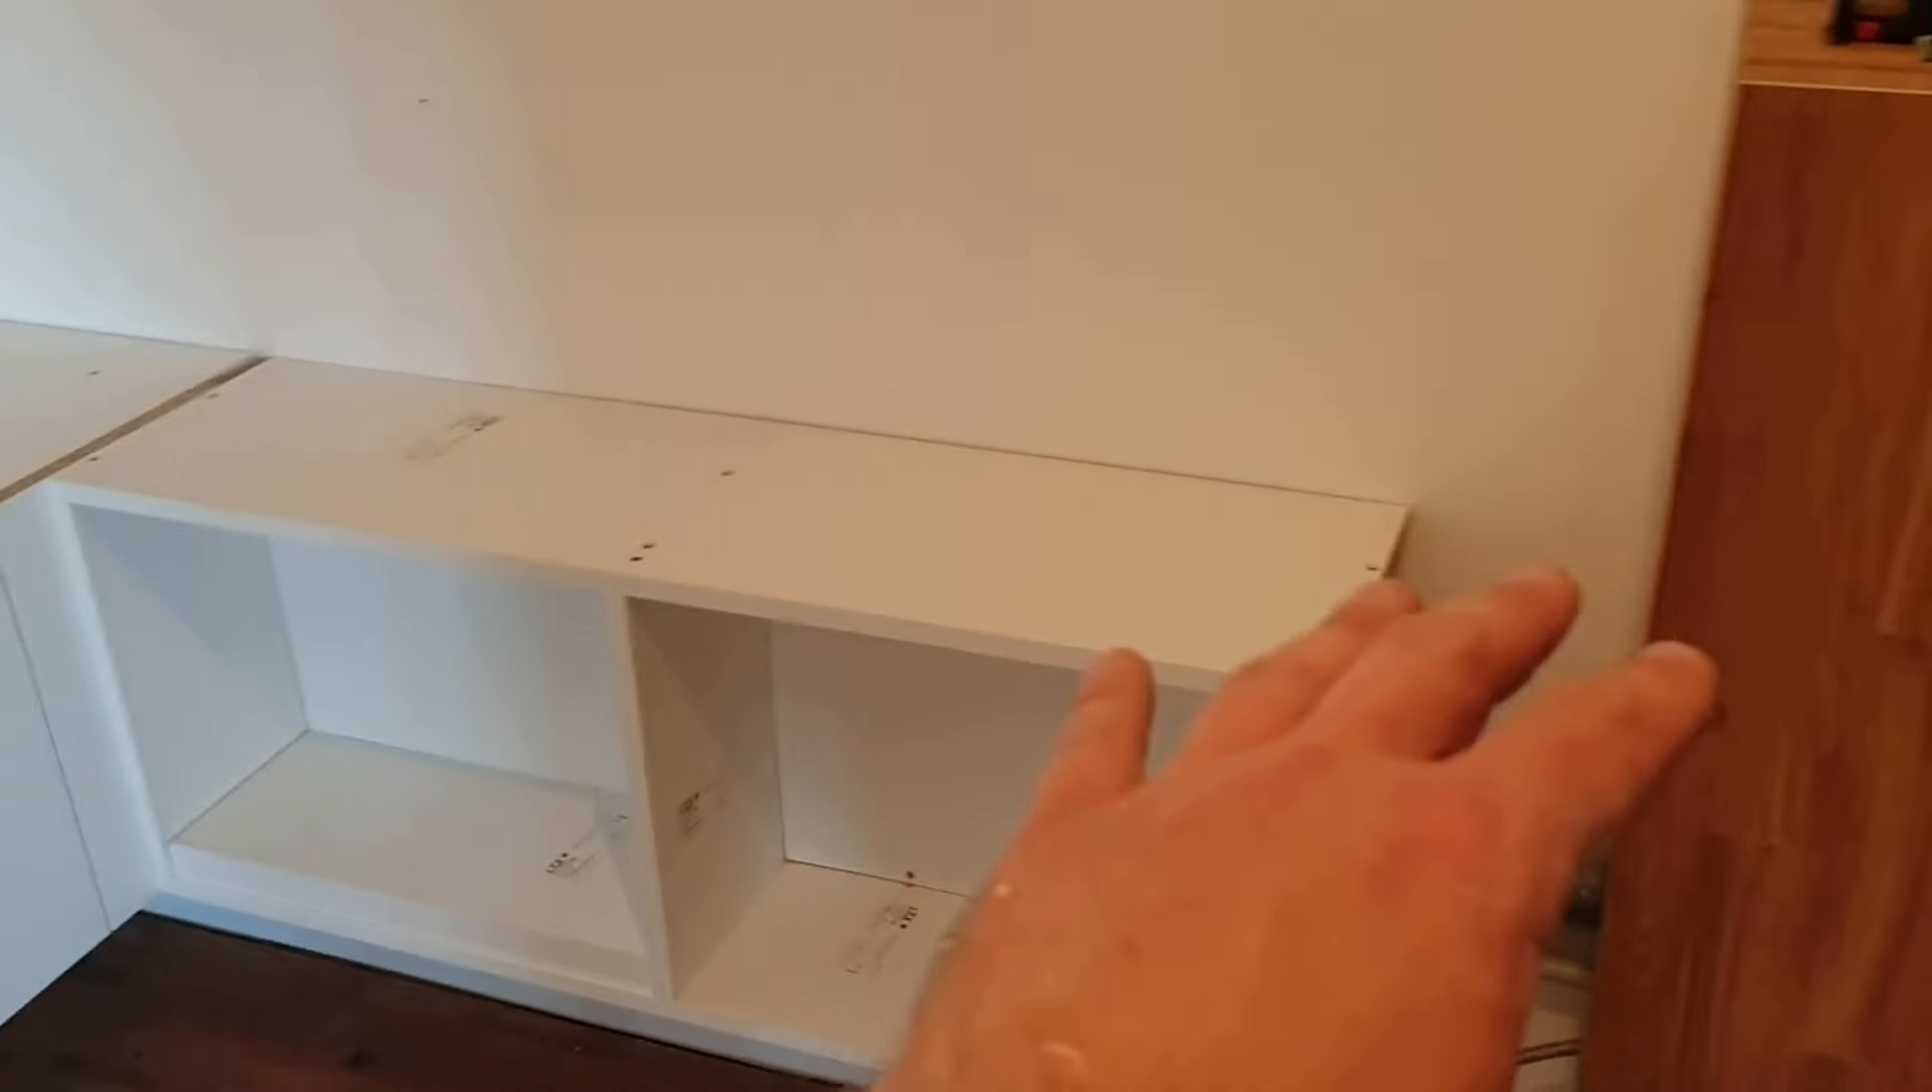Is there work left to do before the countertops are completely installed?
Yes.